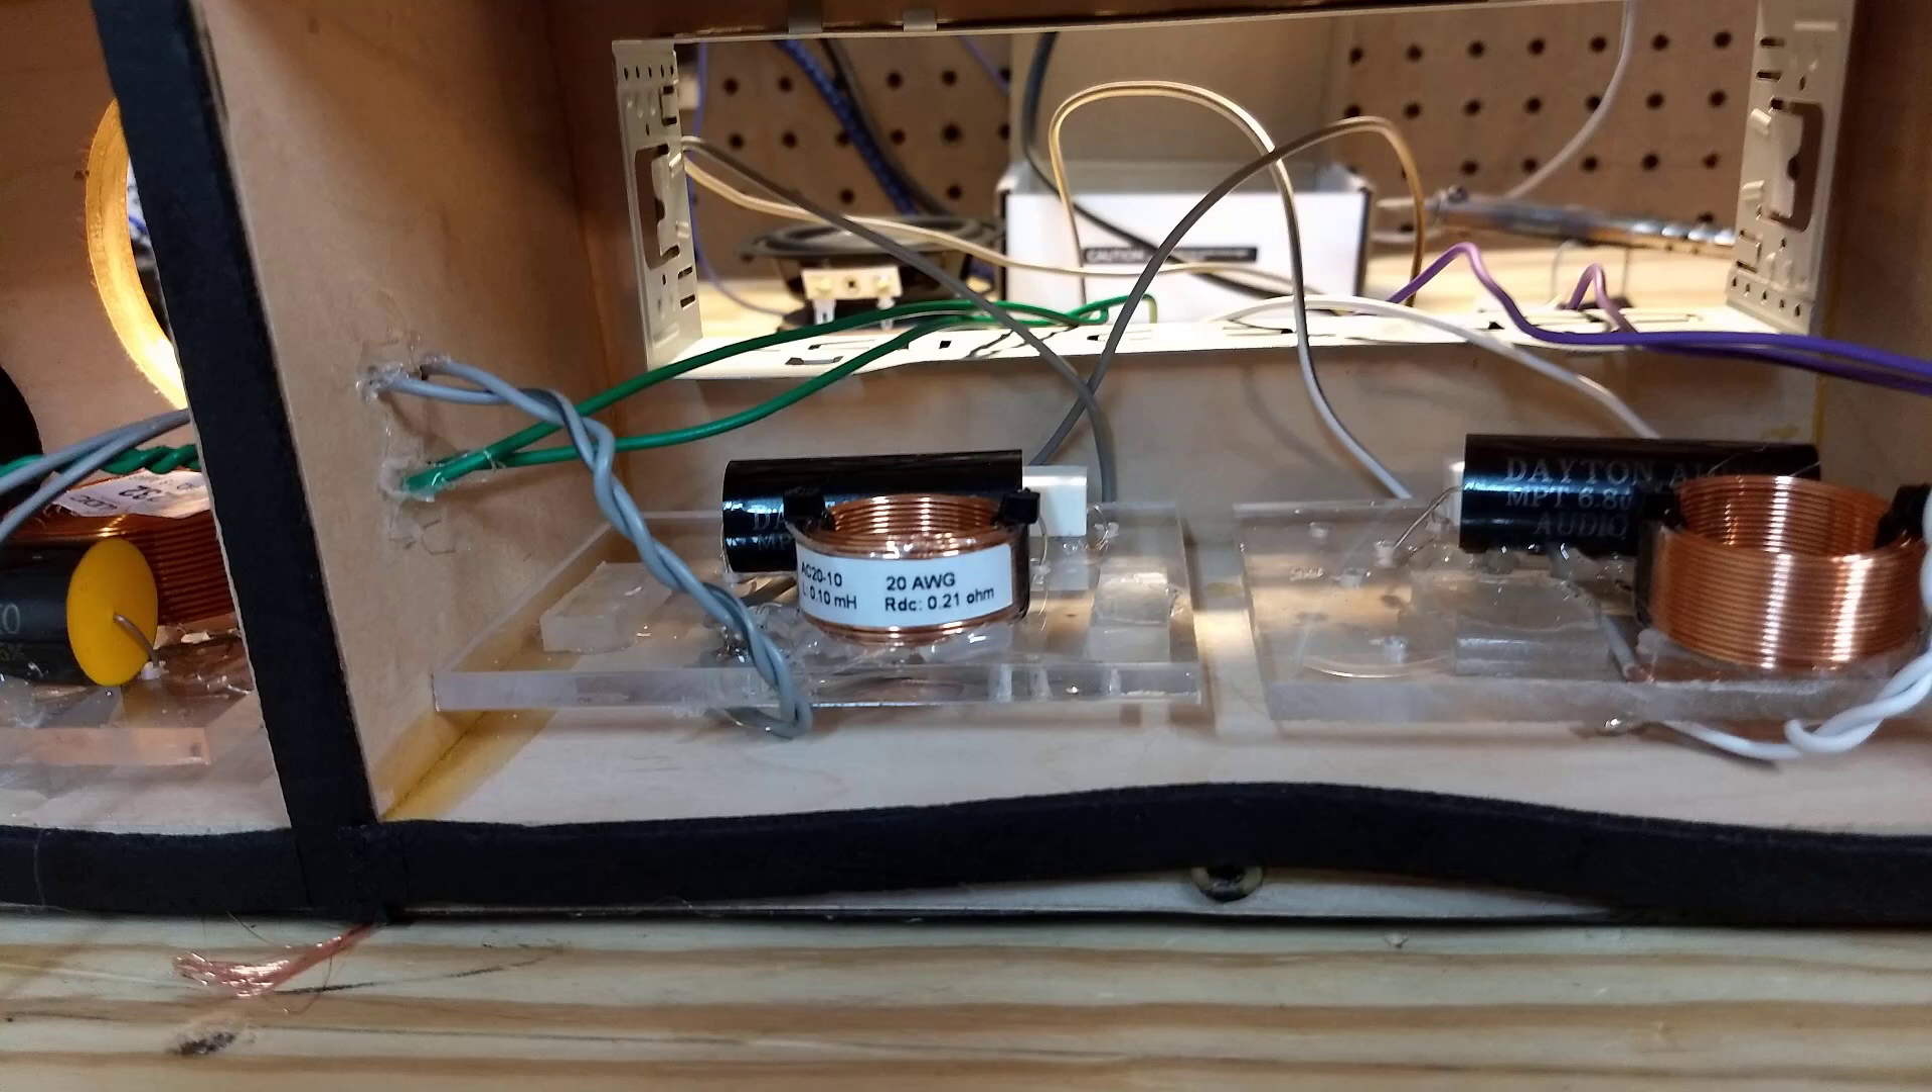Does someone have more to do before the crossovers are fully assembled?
No.